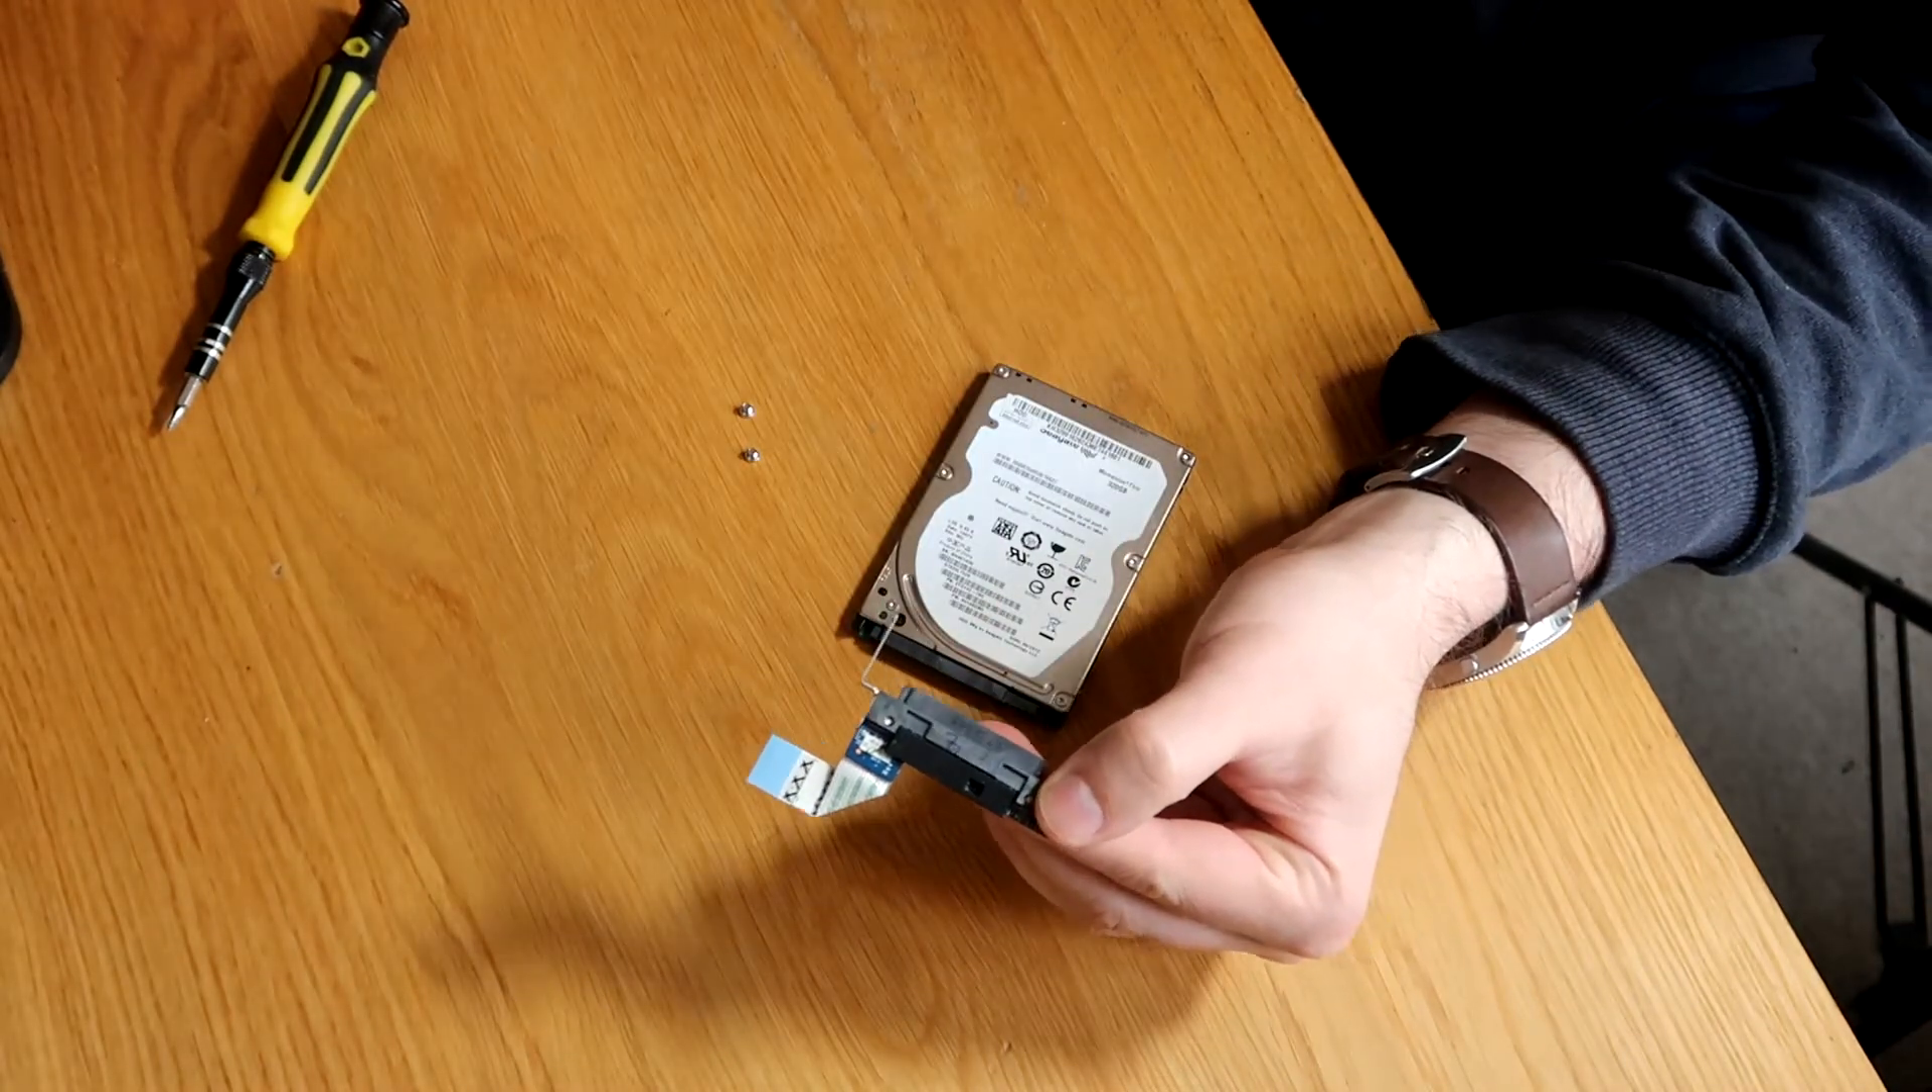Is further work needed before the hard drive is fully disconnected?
No.